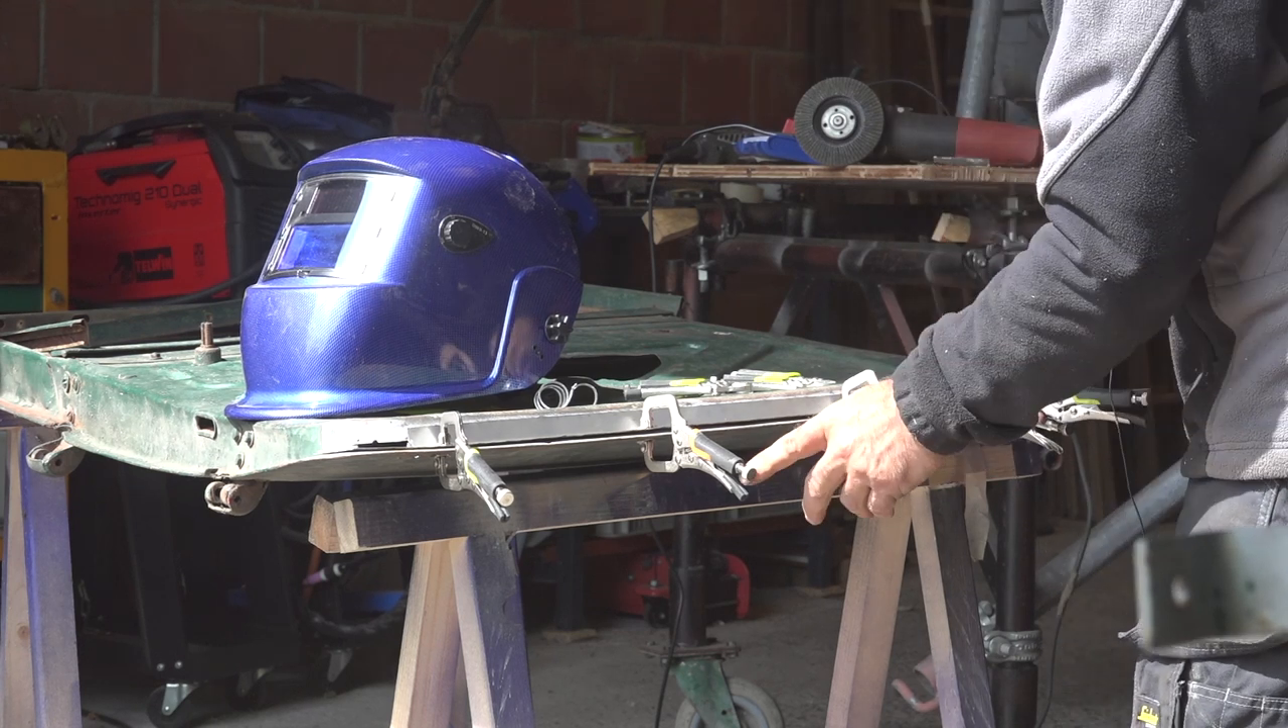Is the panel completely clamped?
Yes.